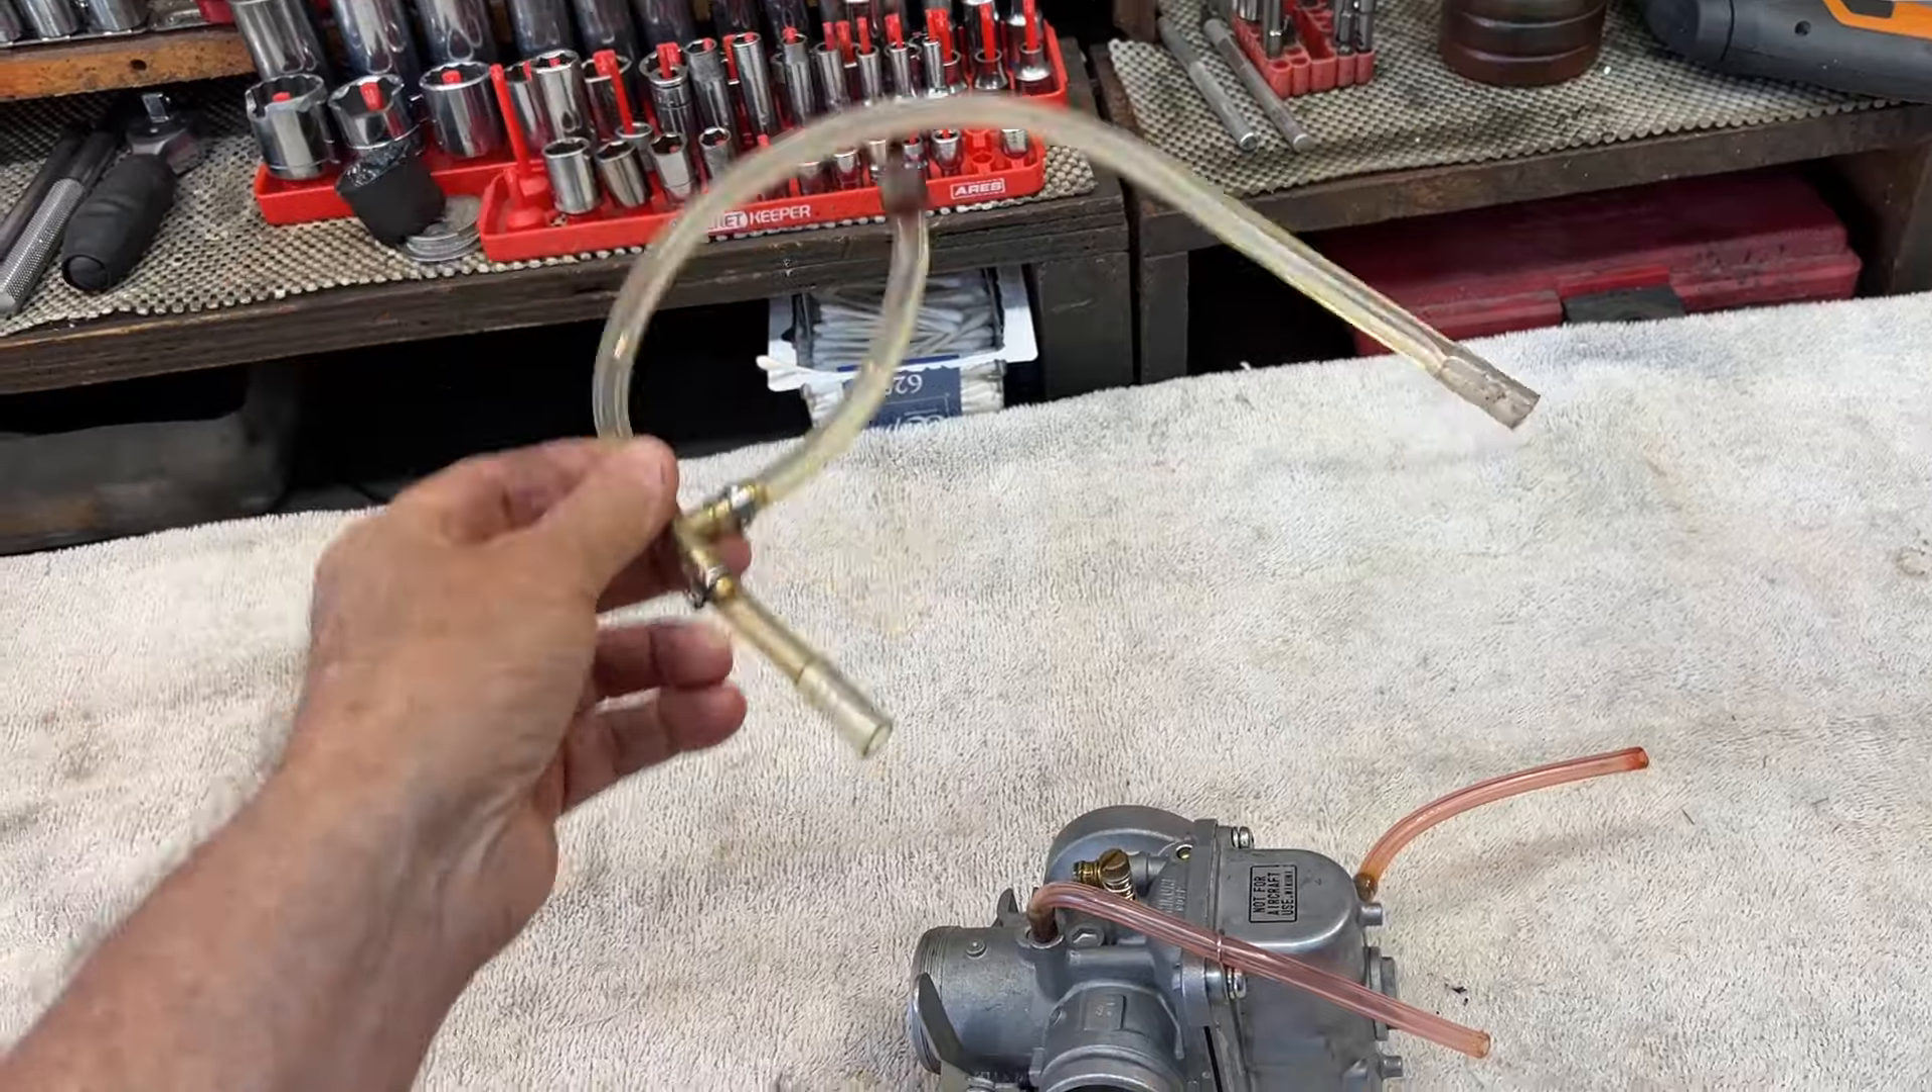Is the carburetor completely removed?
Yes.